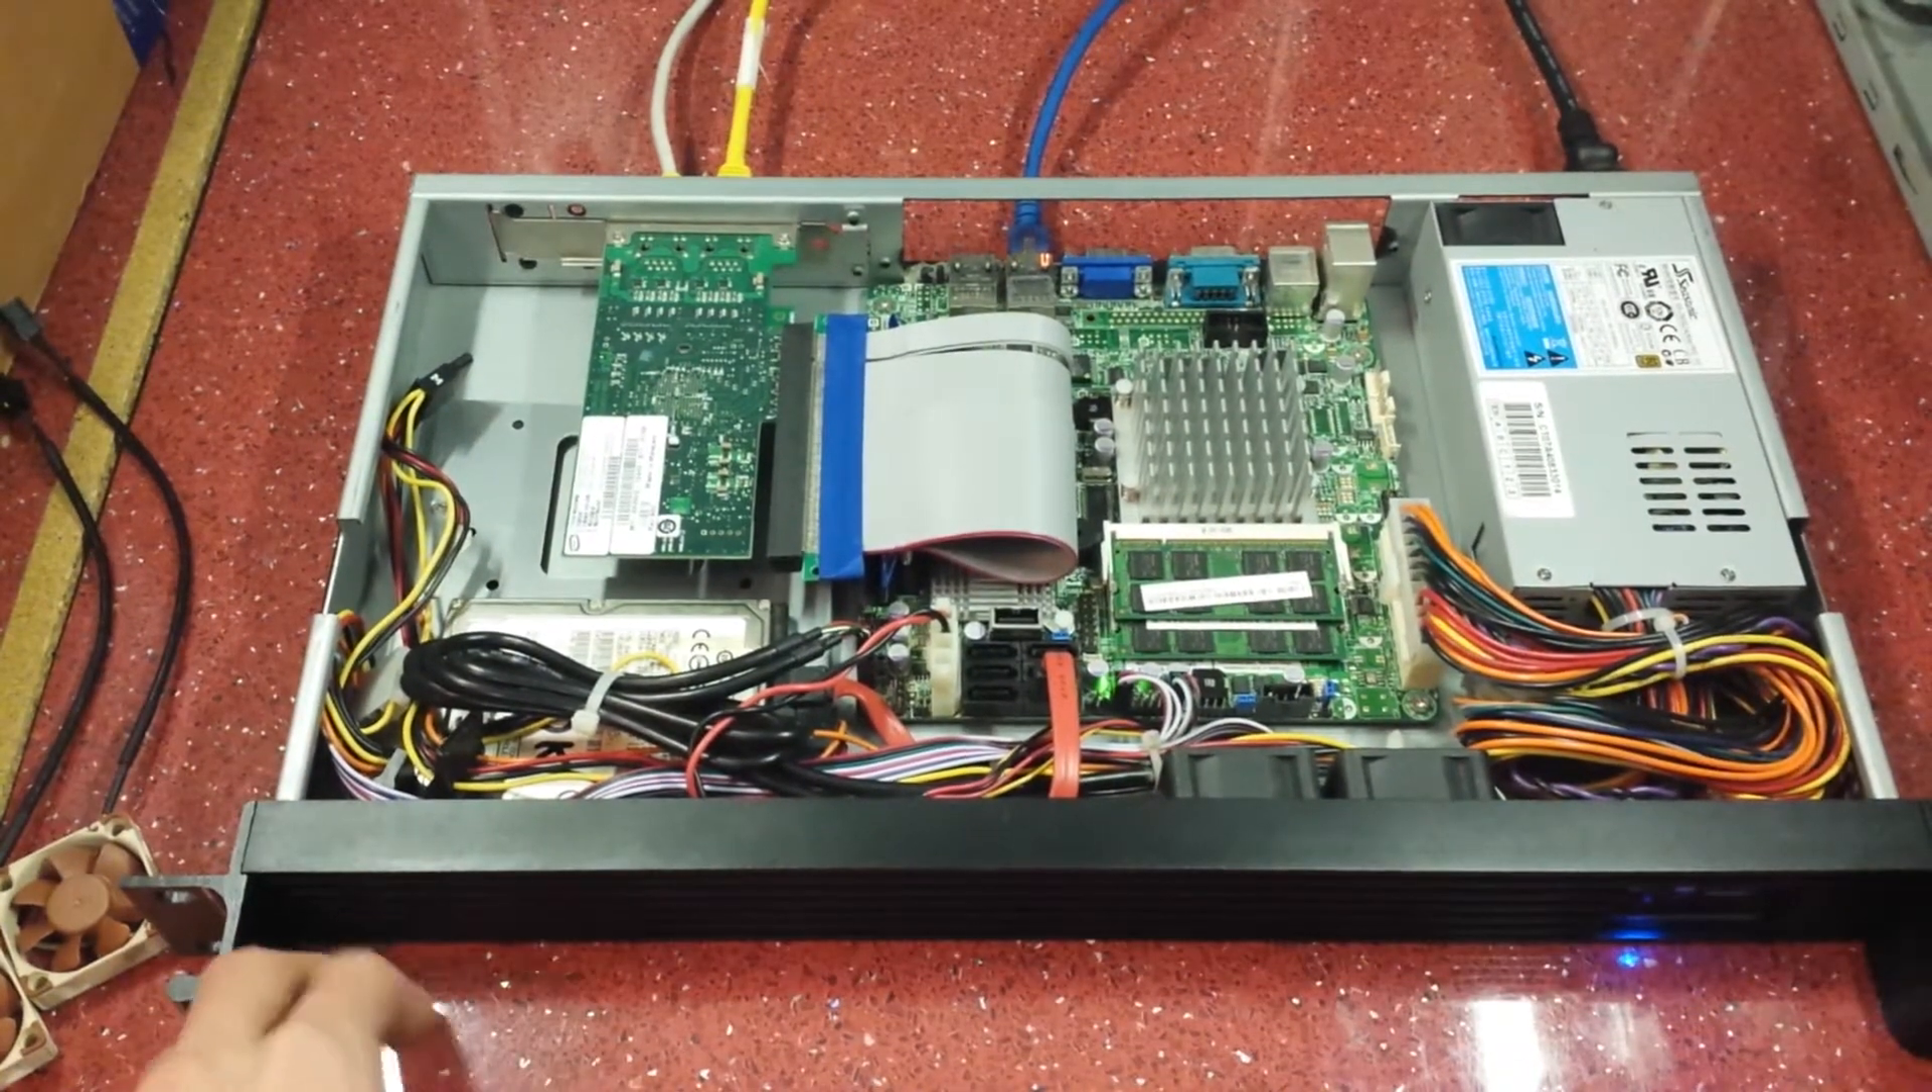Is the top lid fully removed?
Yes.